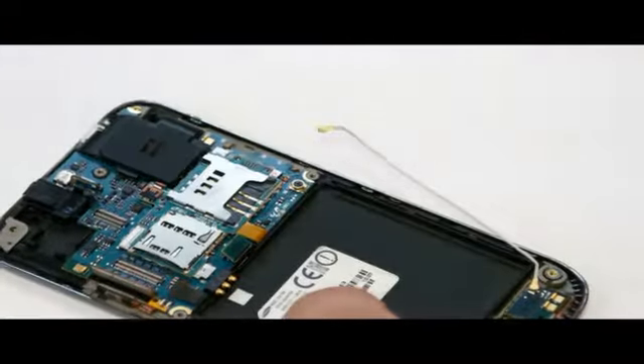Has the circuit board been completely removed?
No.